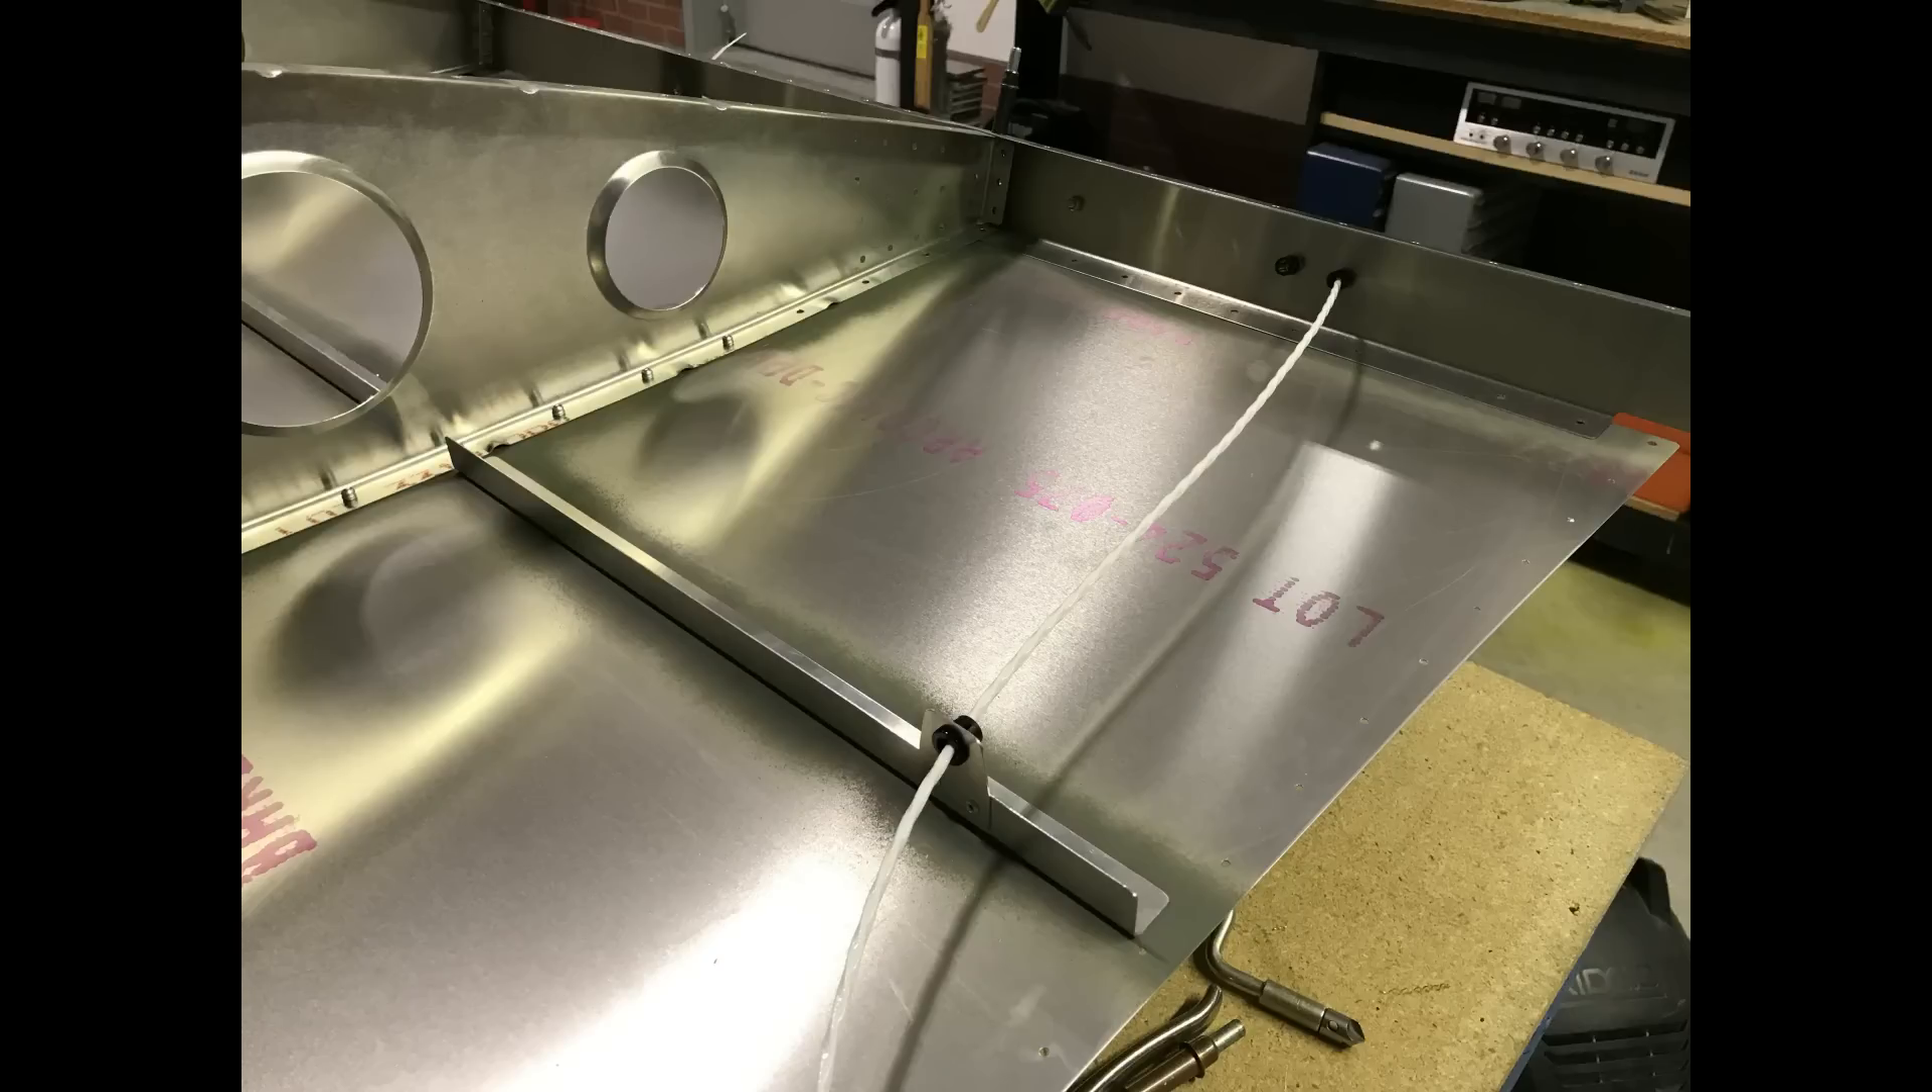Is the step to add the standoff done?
Yes.